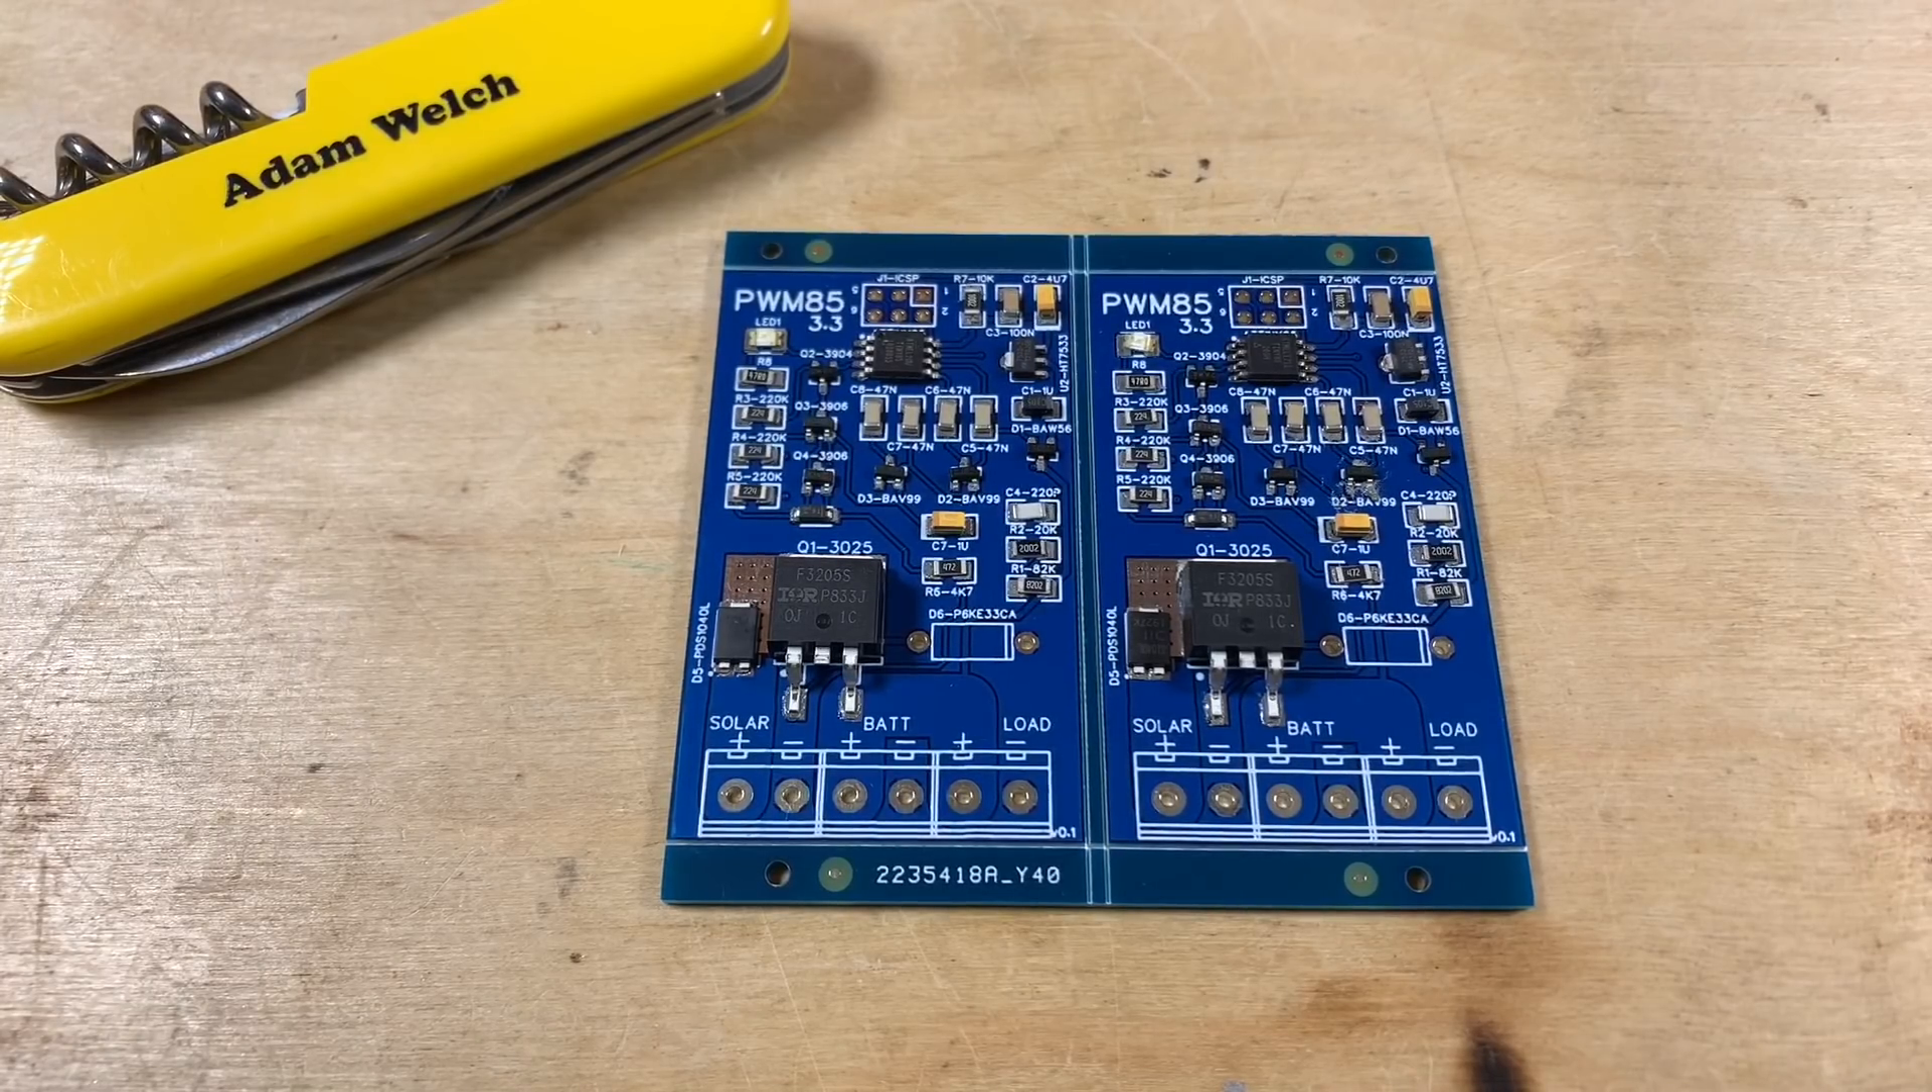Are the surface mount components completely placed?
Yes.